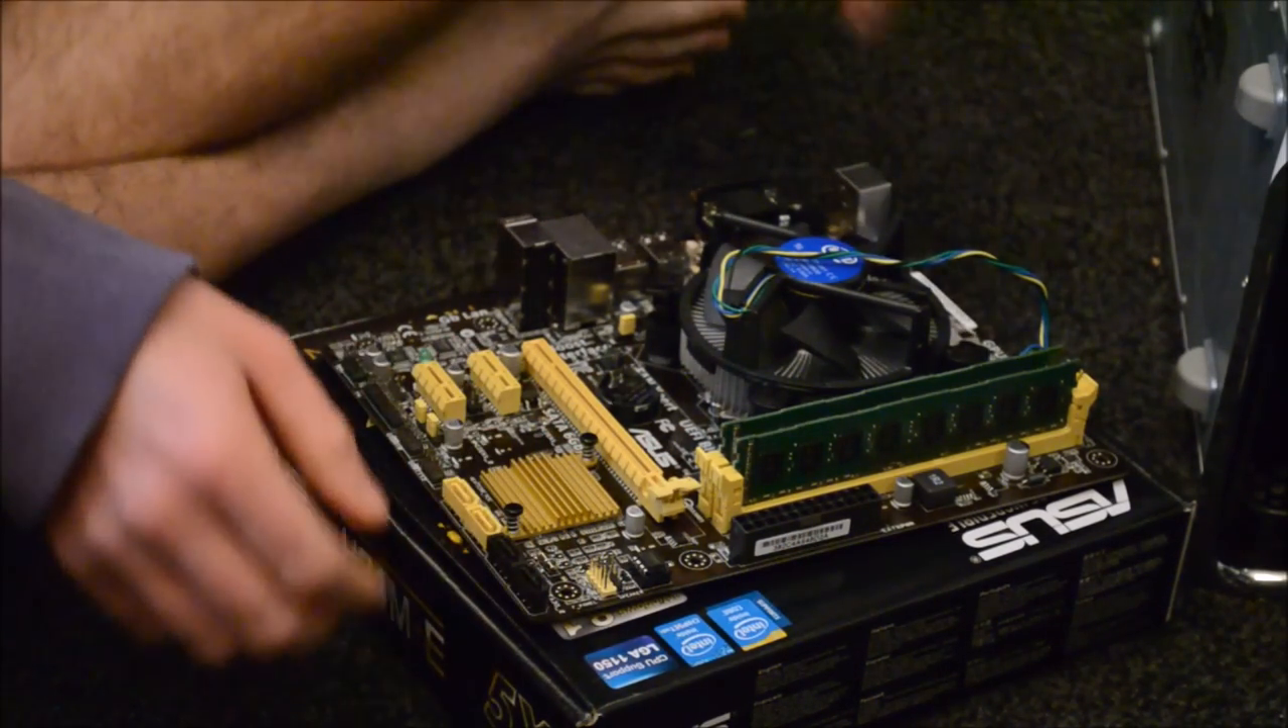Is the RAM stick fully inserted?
Yes.